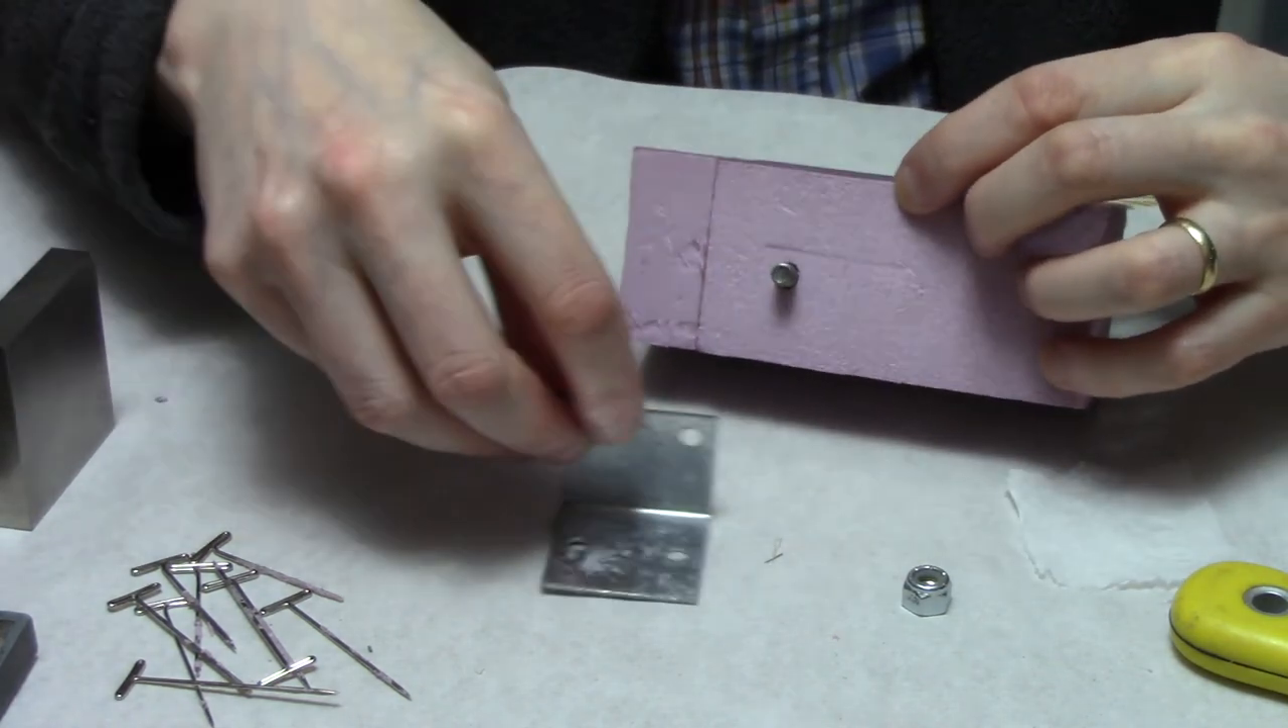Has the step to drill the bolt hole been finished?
Yes.